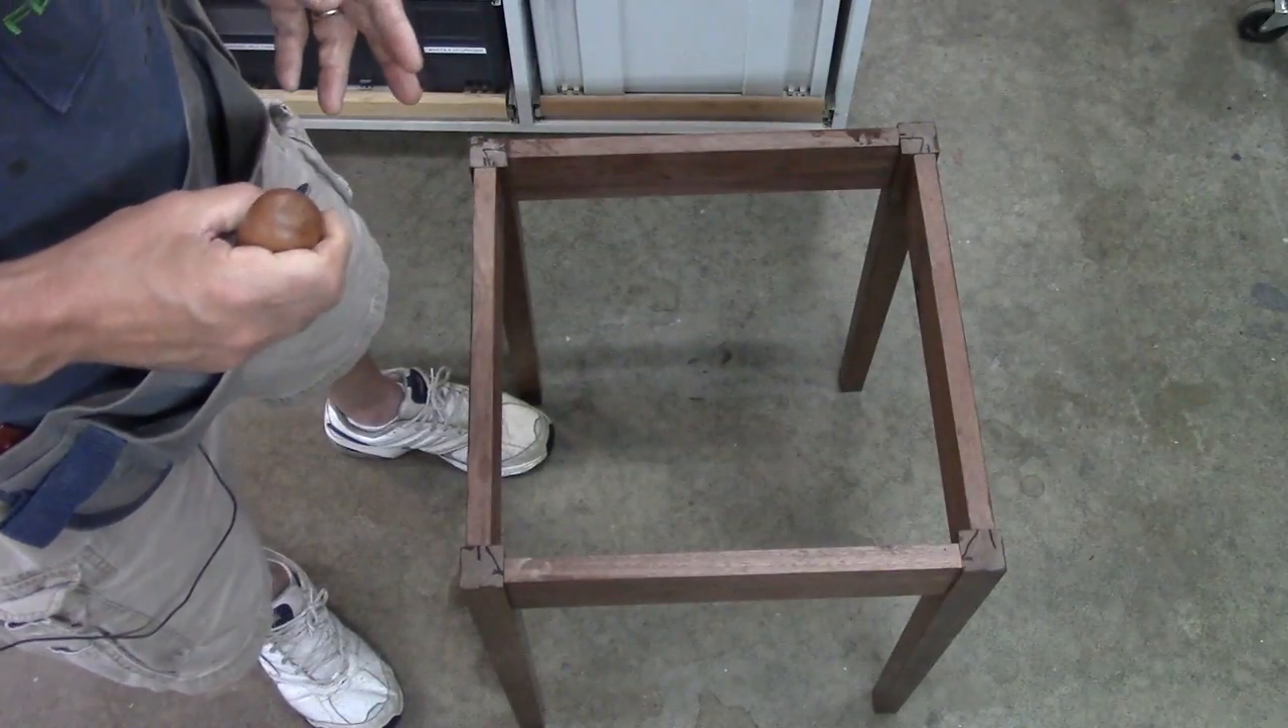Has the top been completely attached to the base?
No.